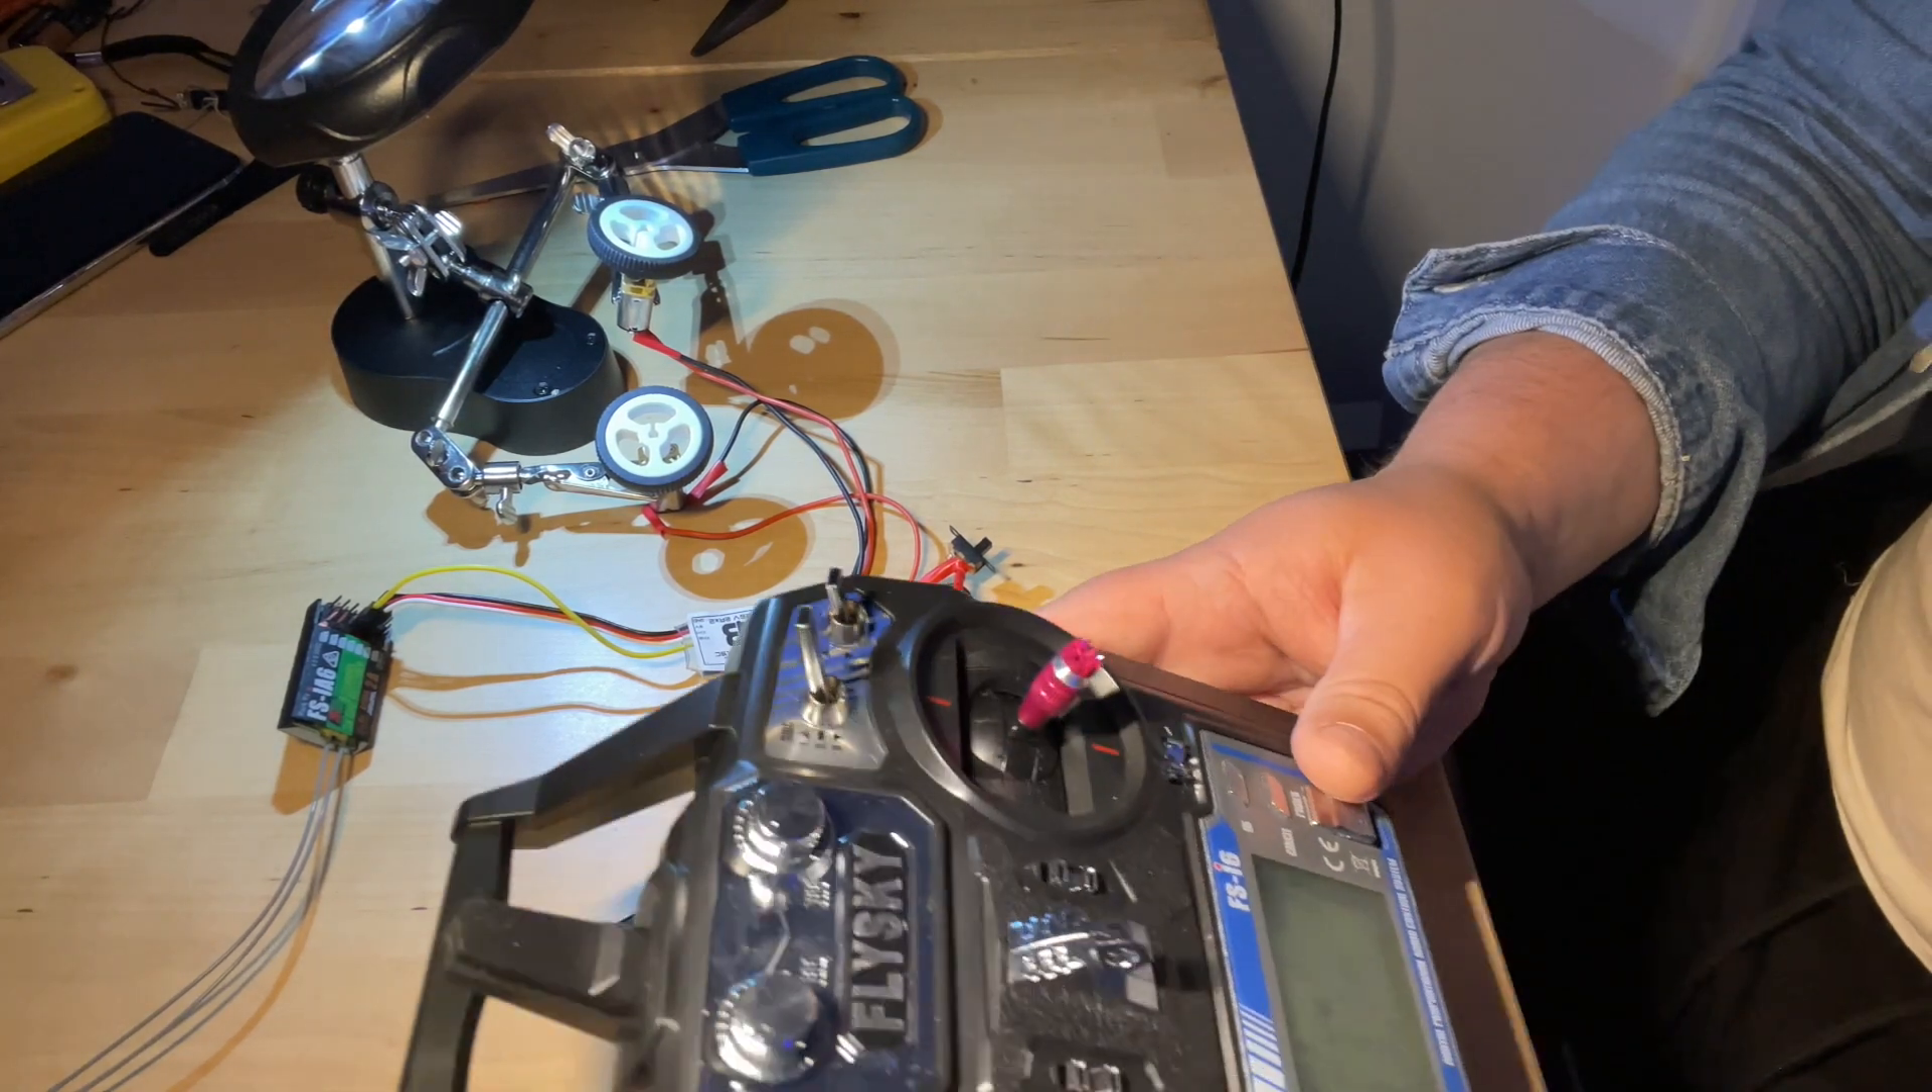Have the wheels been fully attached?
Yes.